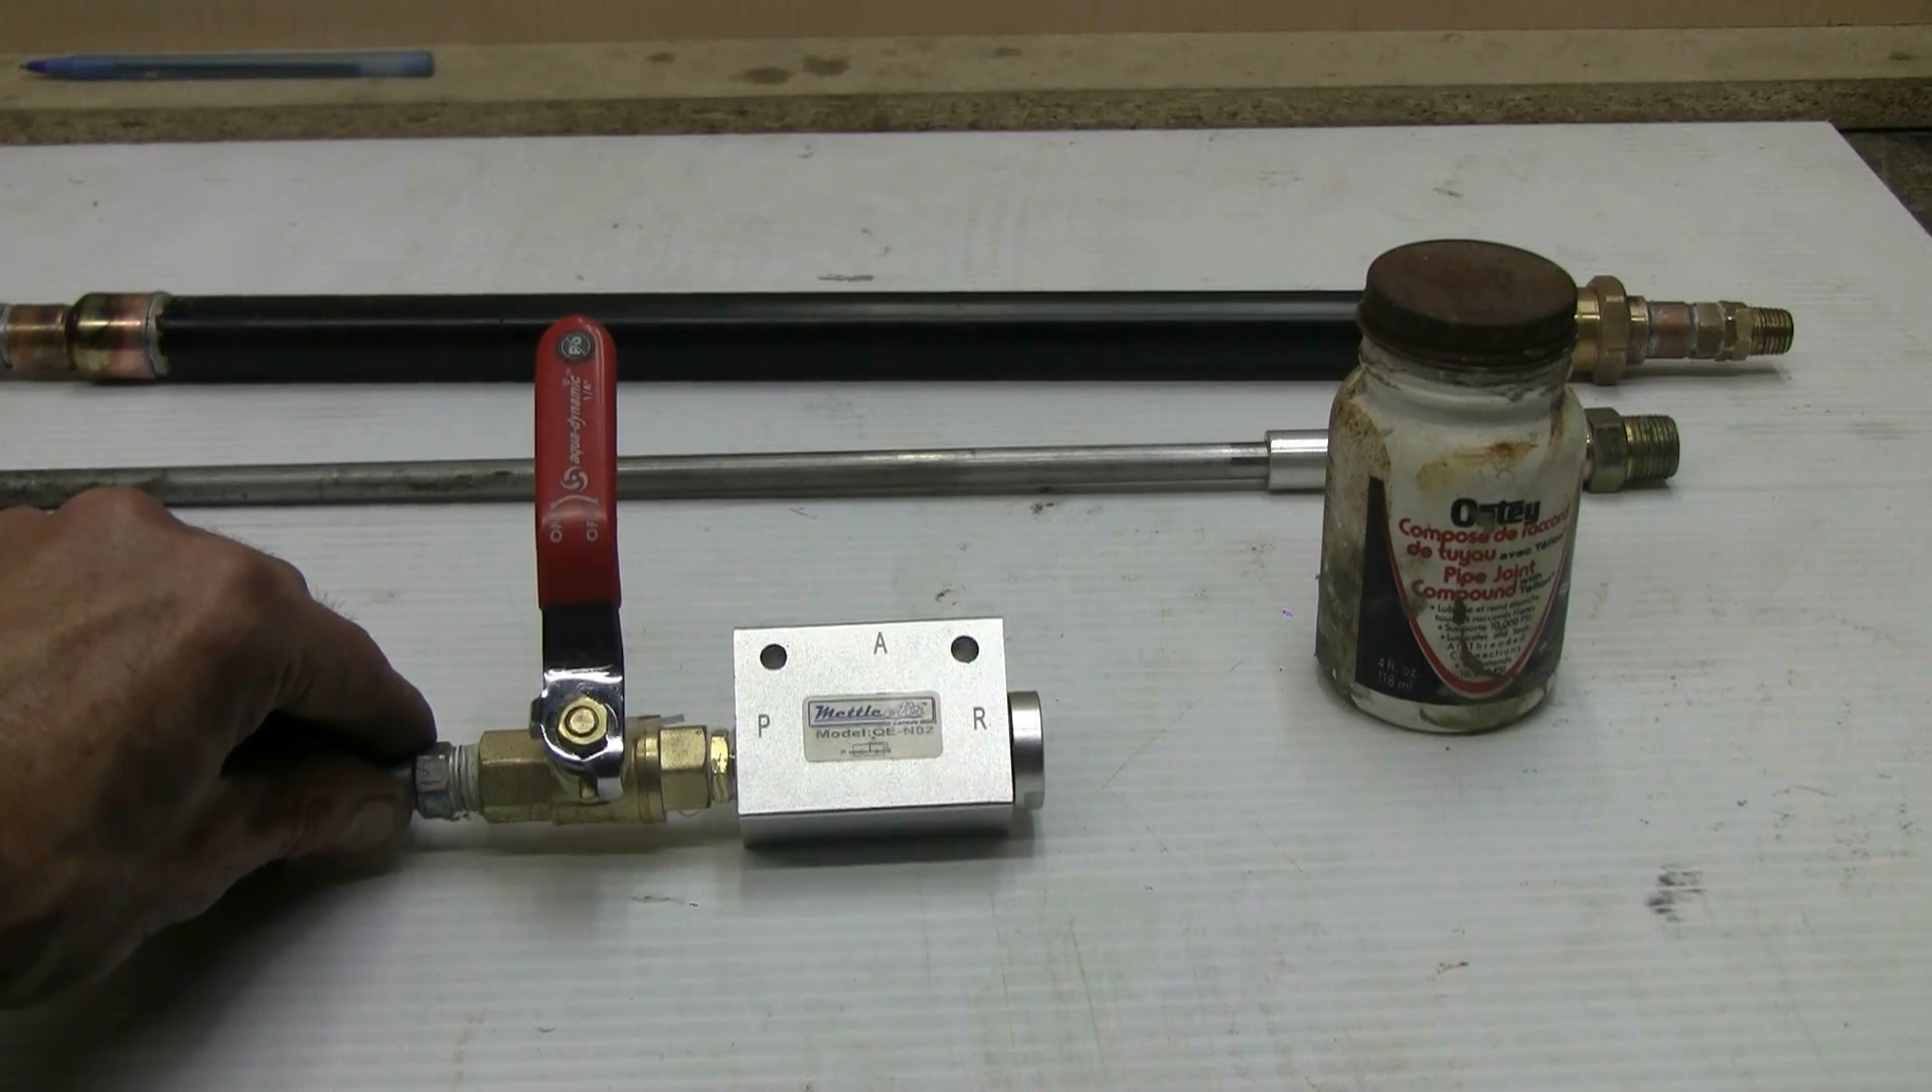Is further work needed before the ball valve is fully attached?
No.